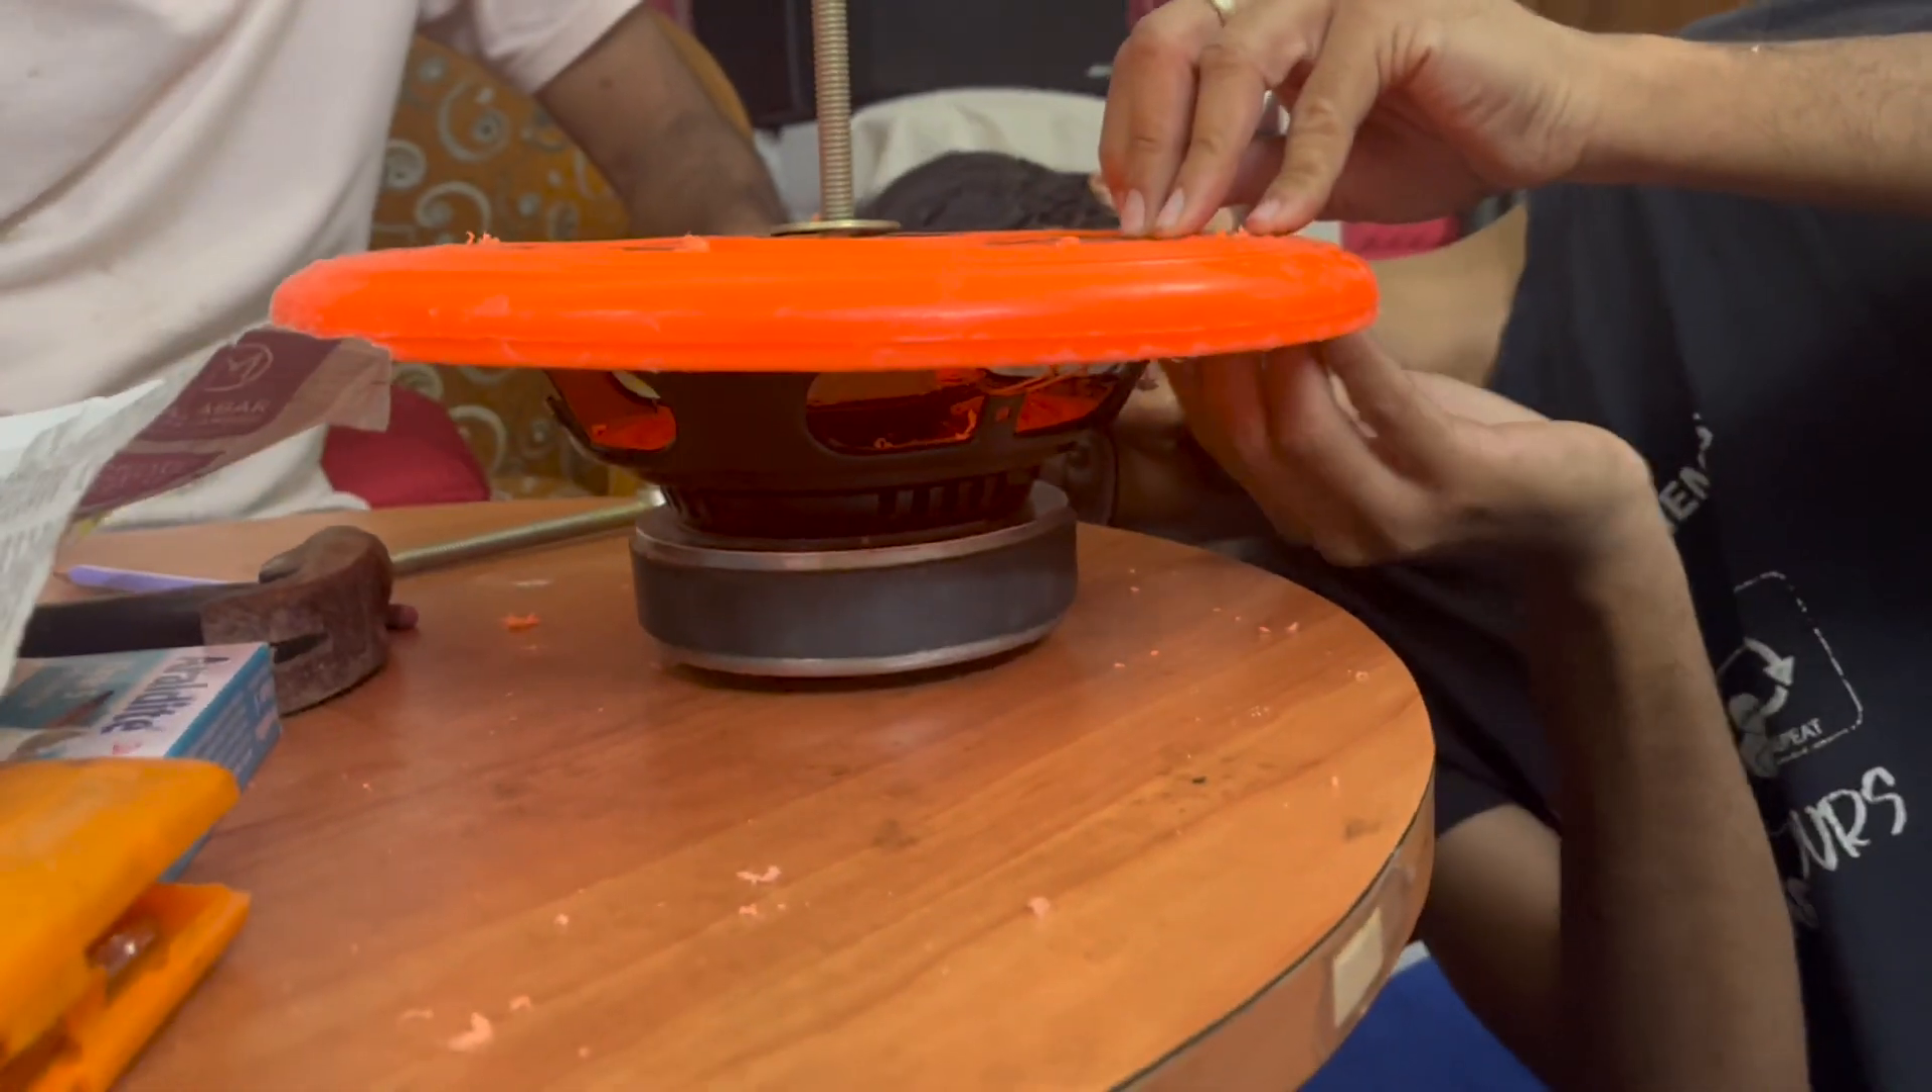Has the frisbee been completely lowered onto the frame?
Yes.